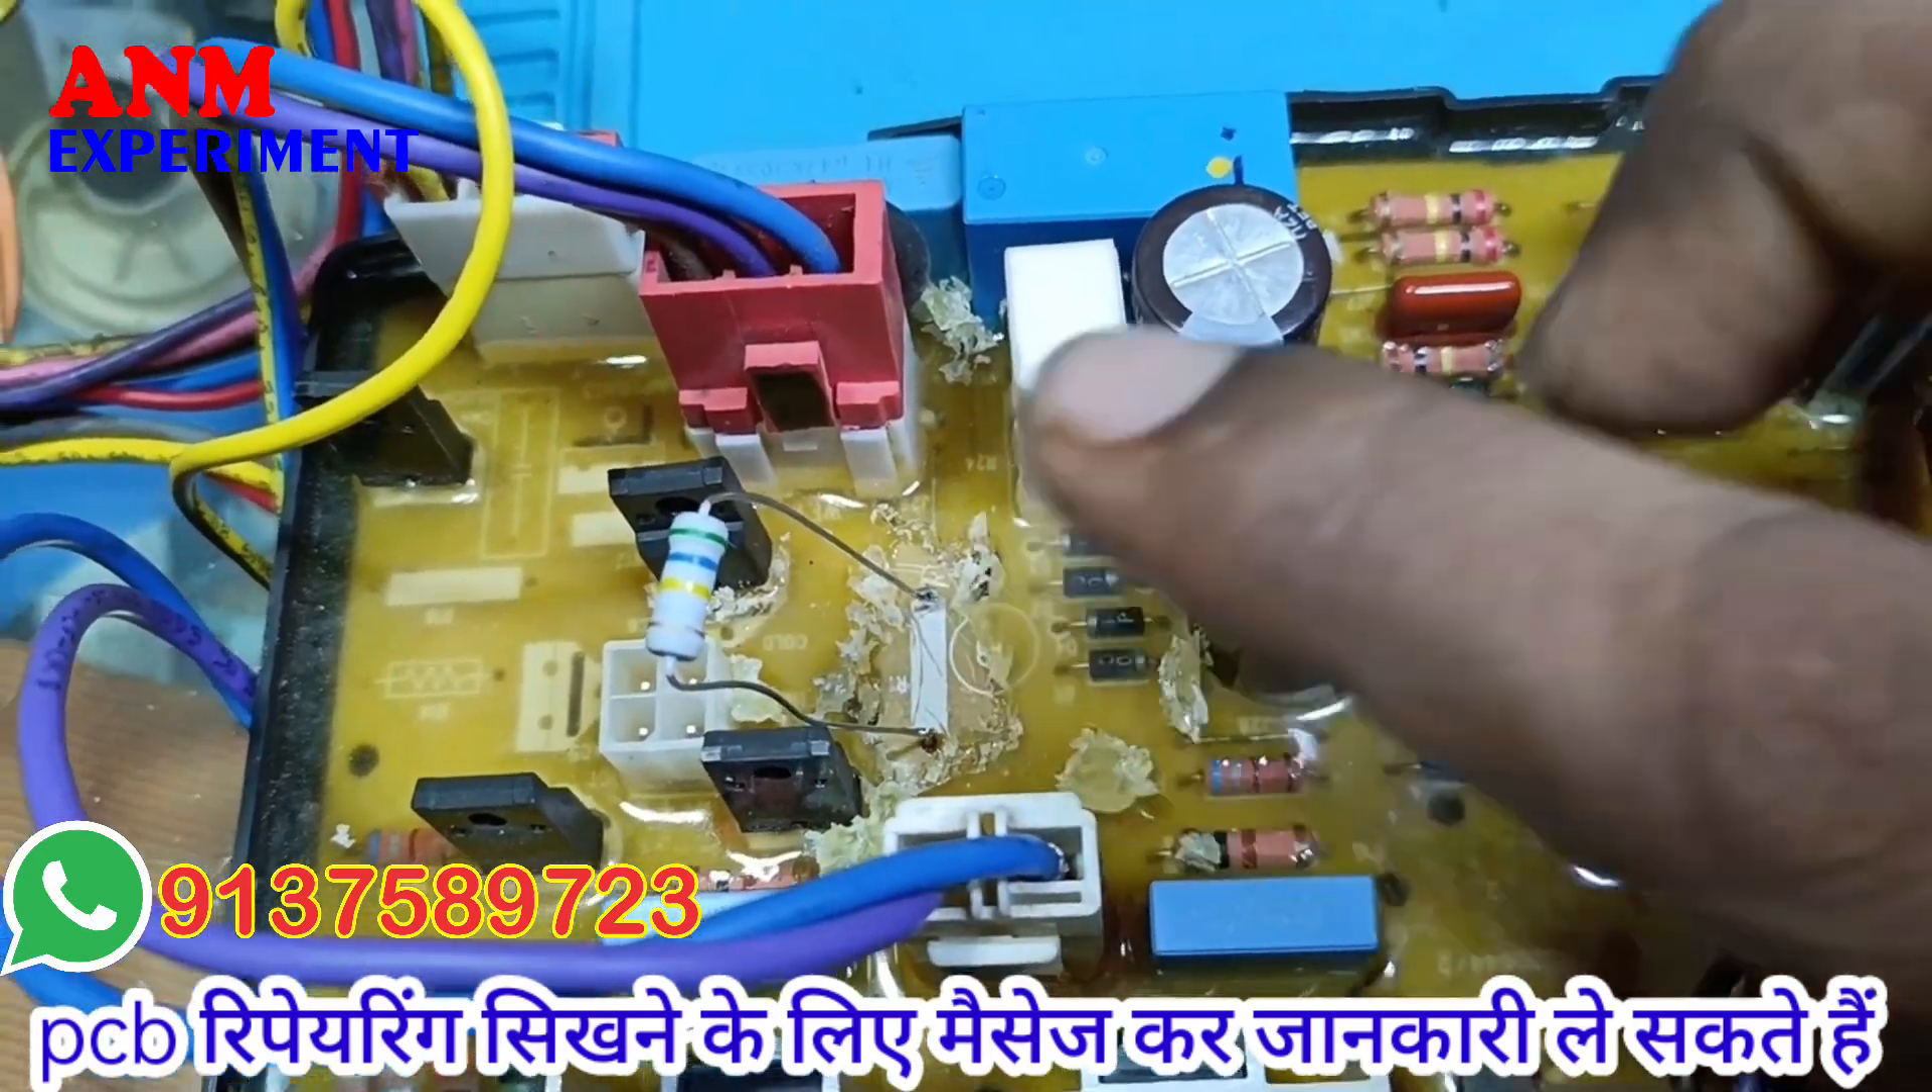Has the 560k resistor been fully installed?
Yes.